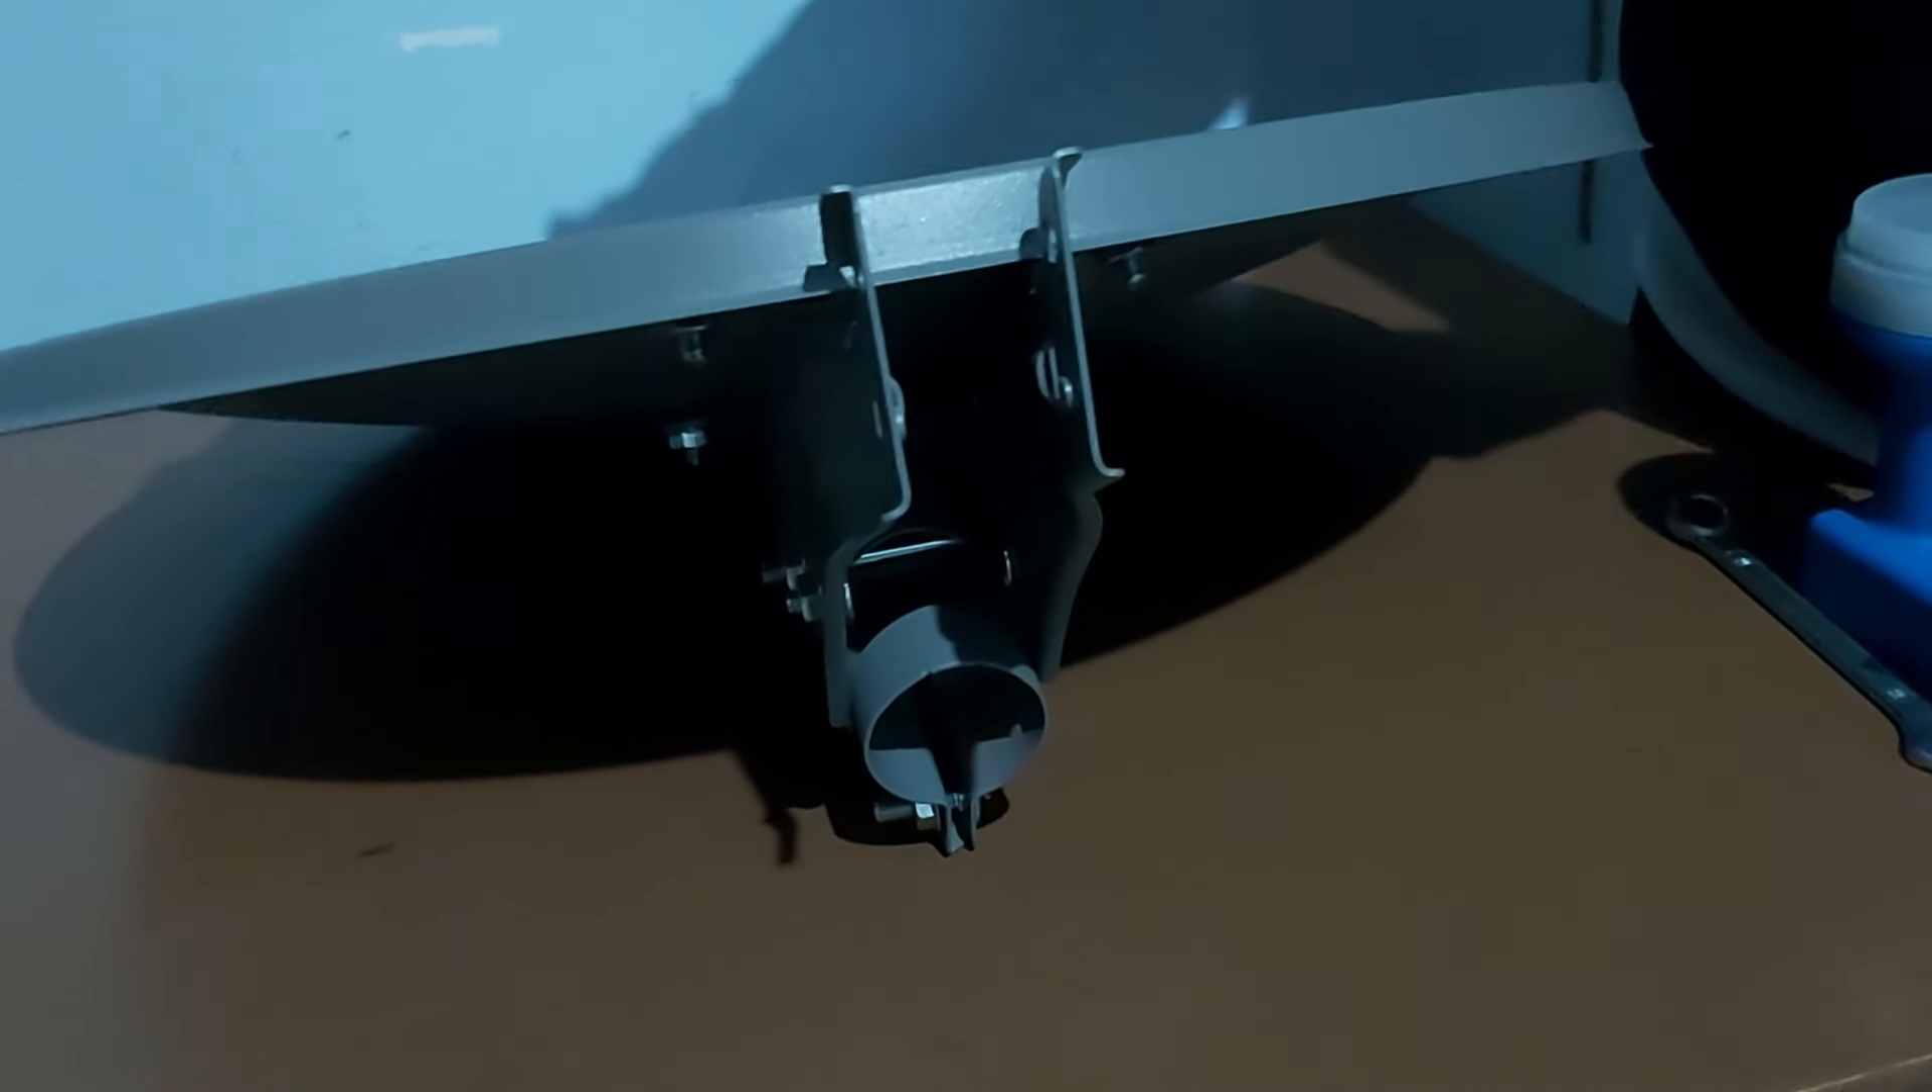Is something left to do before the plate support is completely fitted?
No.